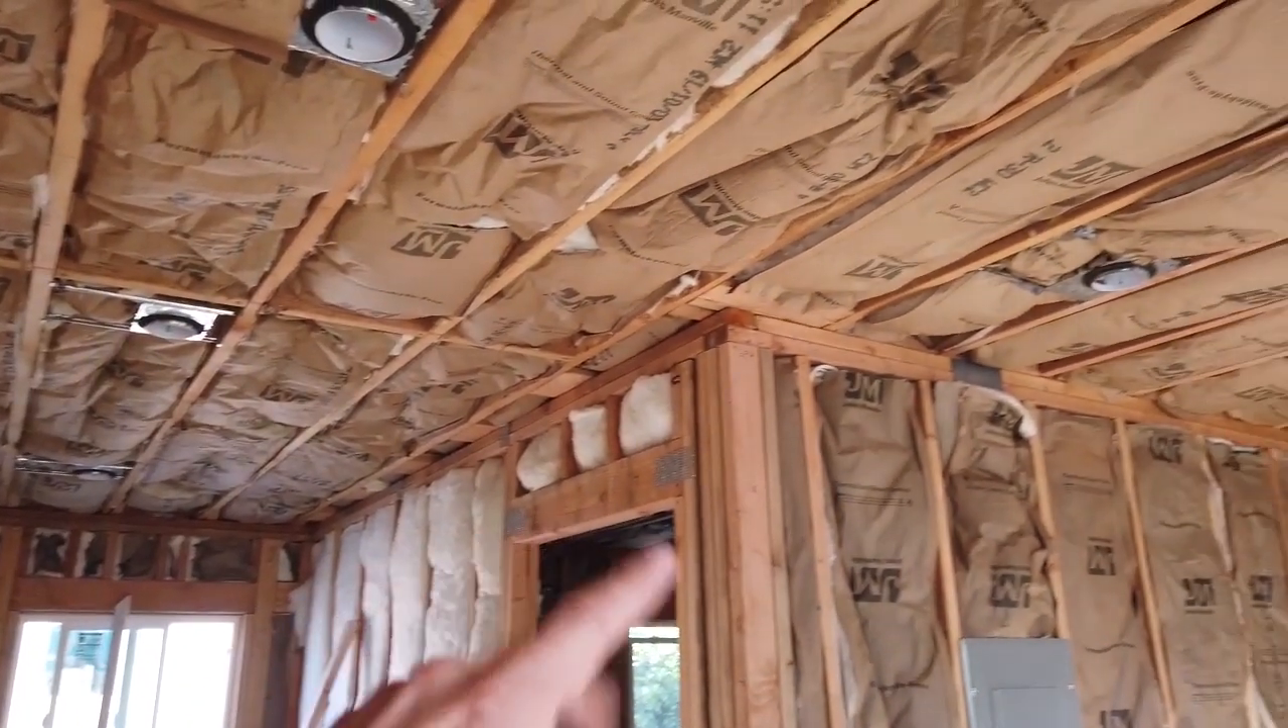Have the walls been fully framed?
Yes.